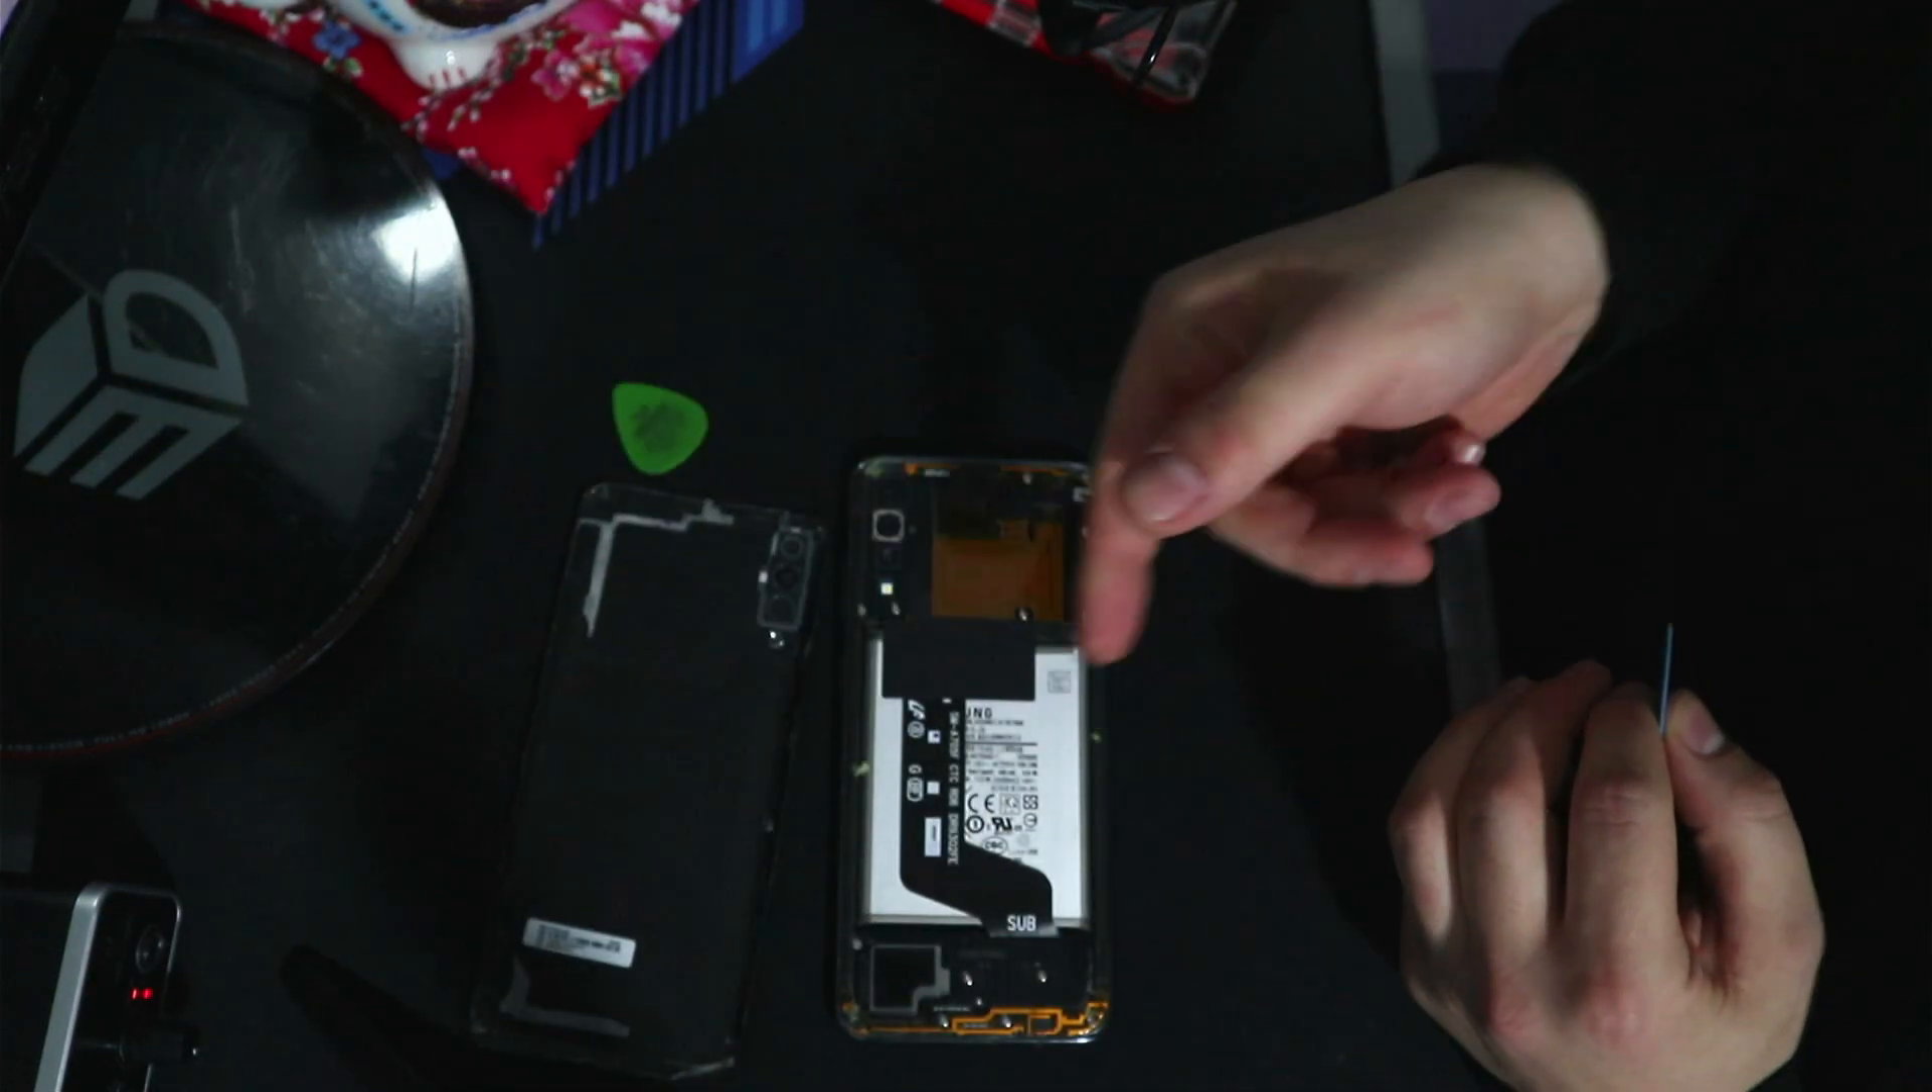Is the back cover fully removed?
Yes.